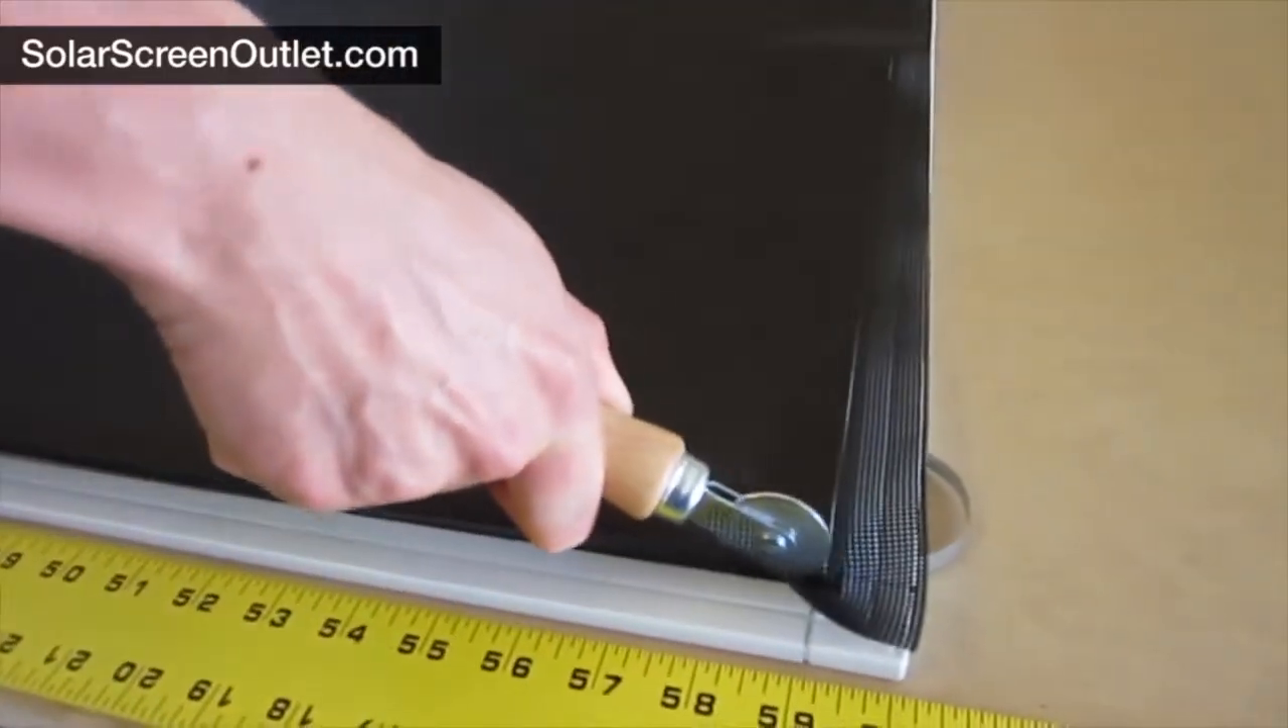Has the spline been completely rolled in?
No.